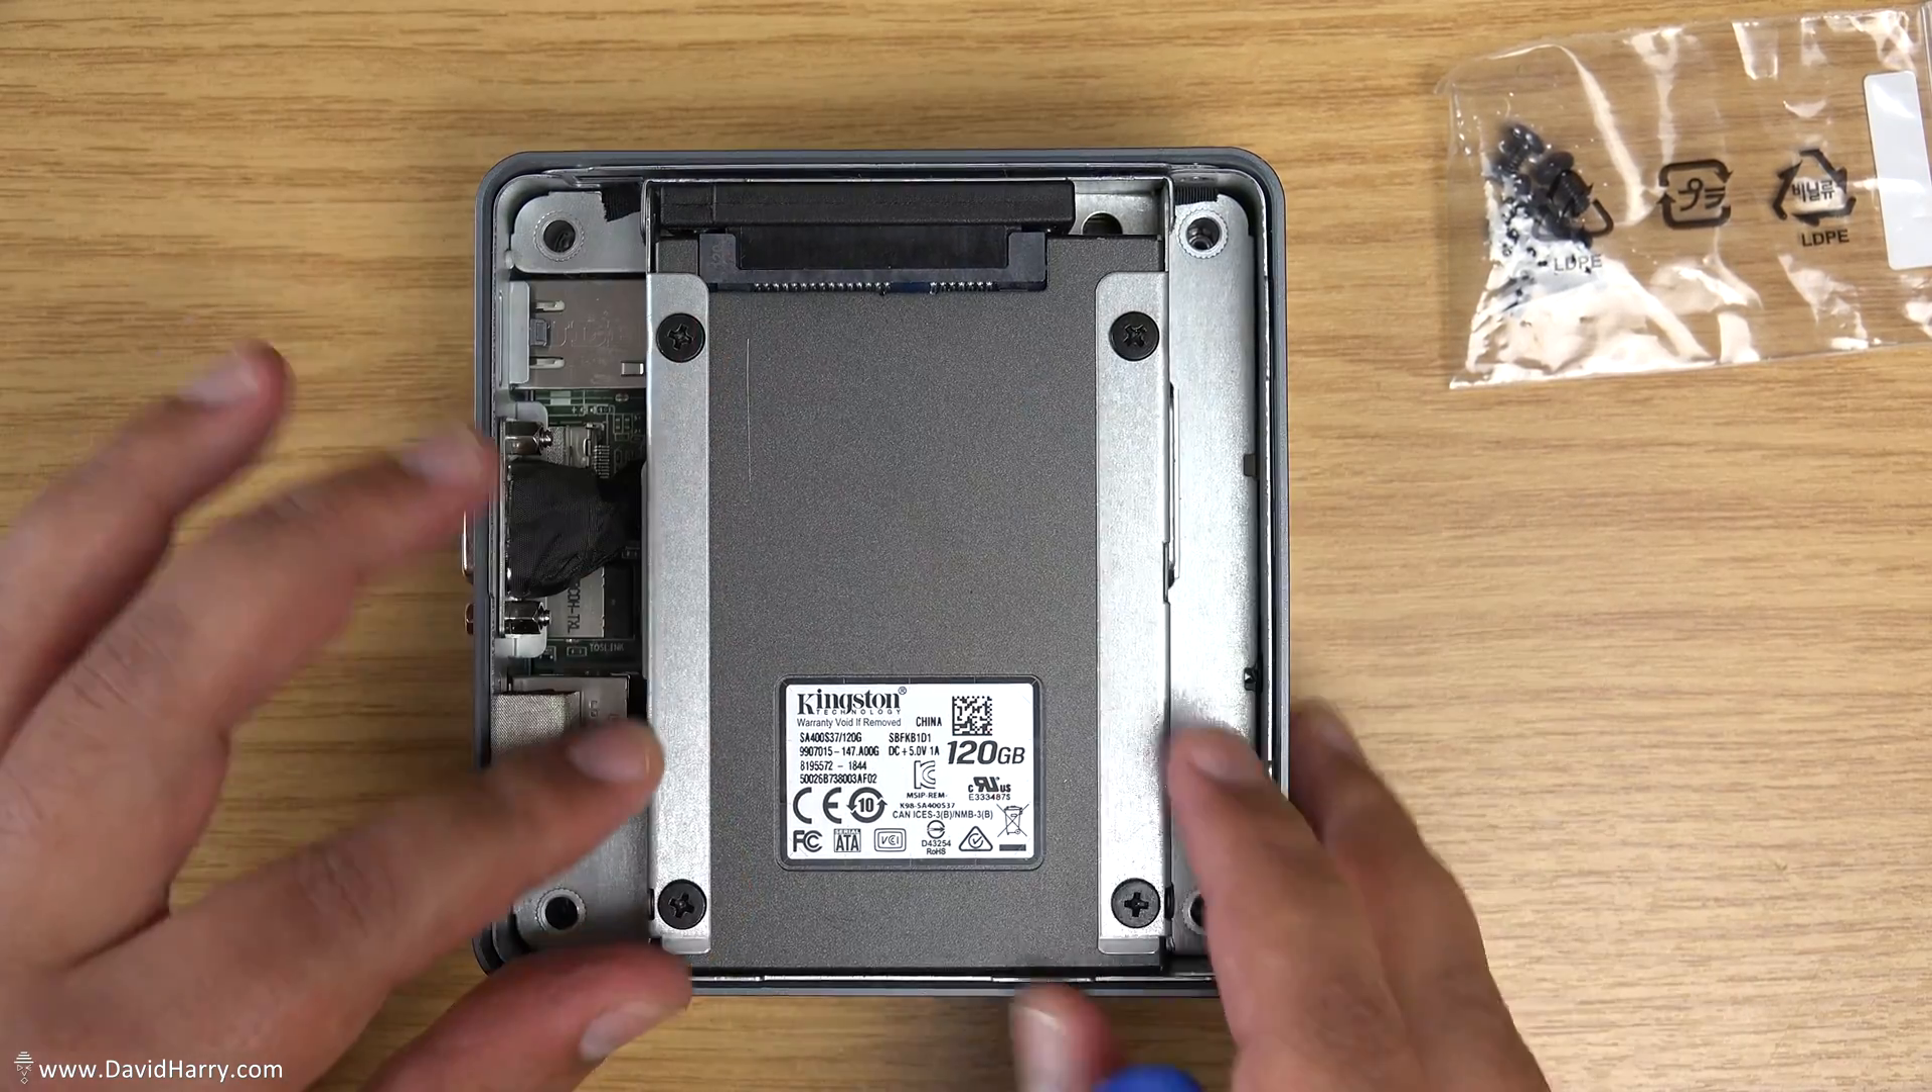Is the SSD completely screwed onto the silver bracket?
Yes.